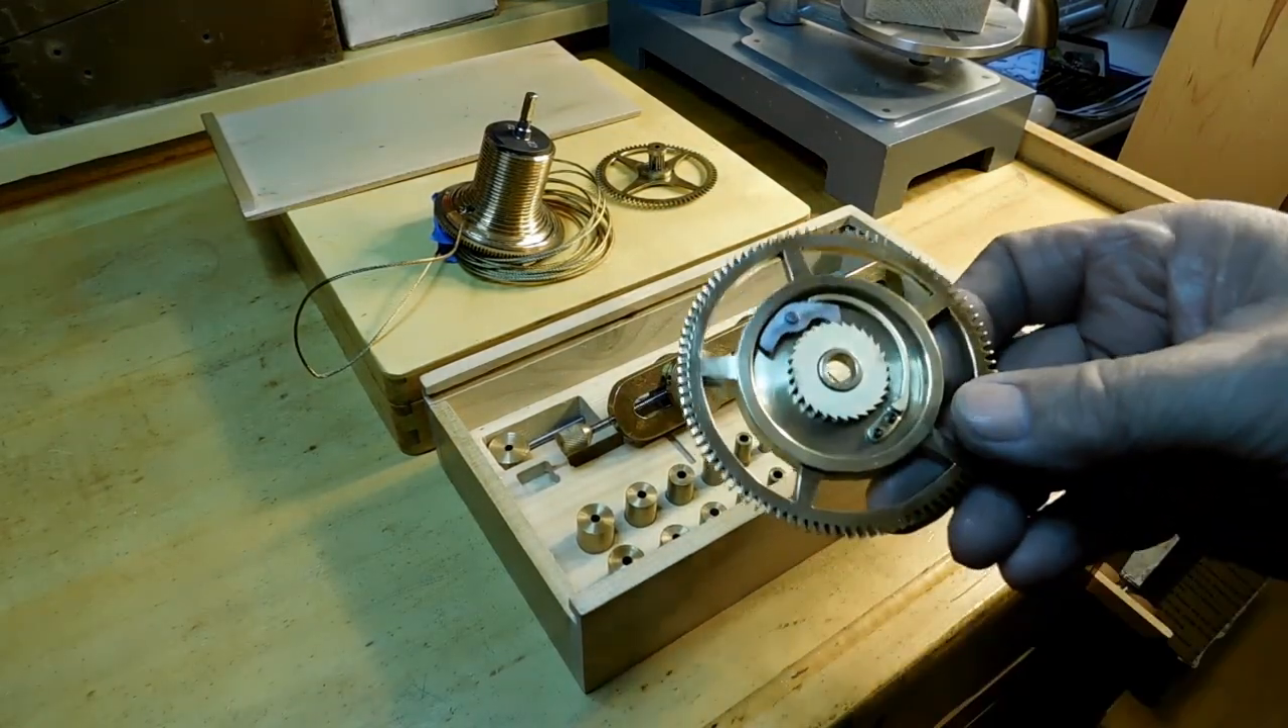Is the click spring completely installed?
Yes.